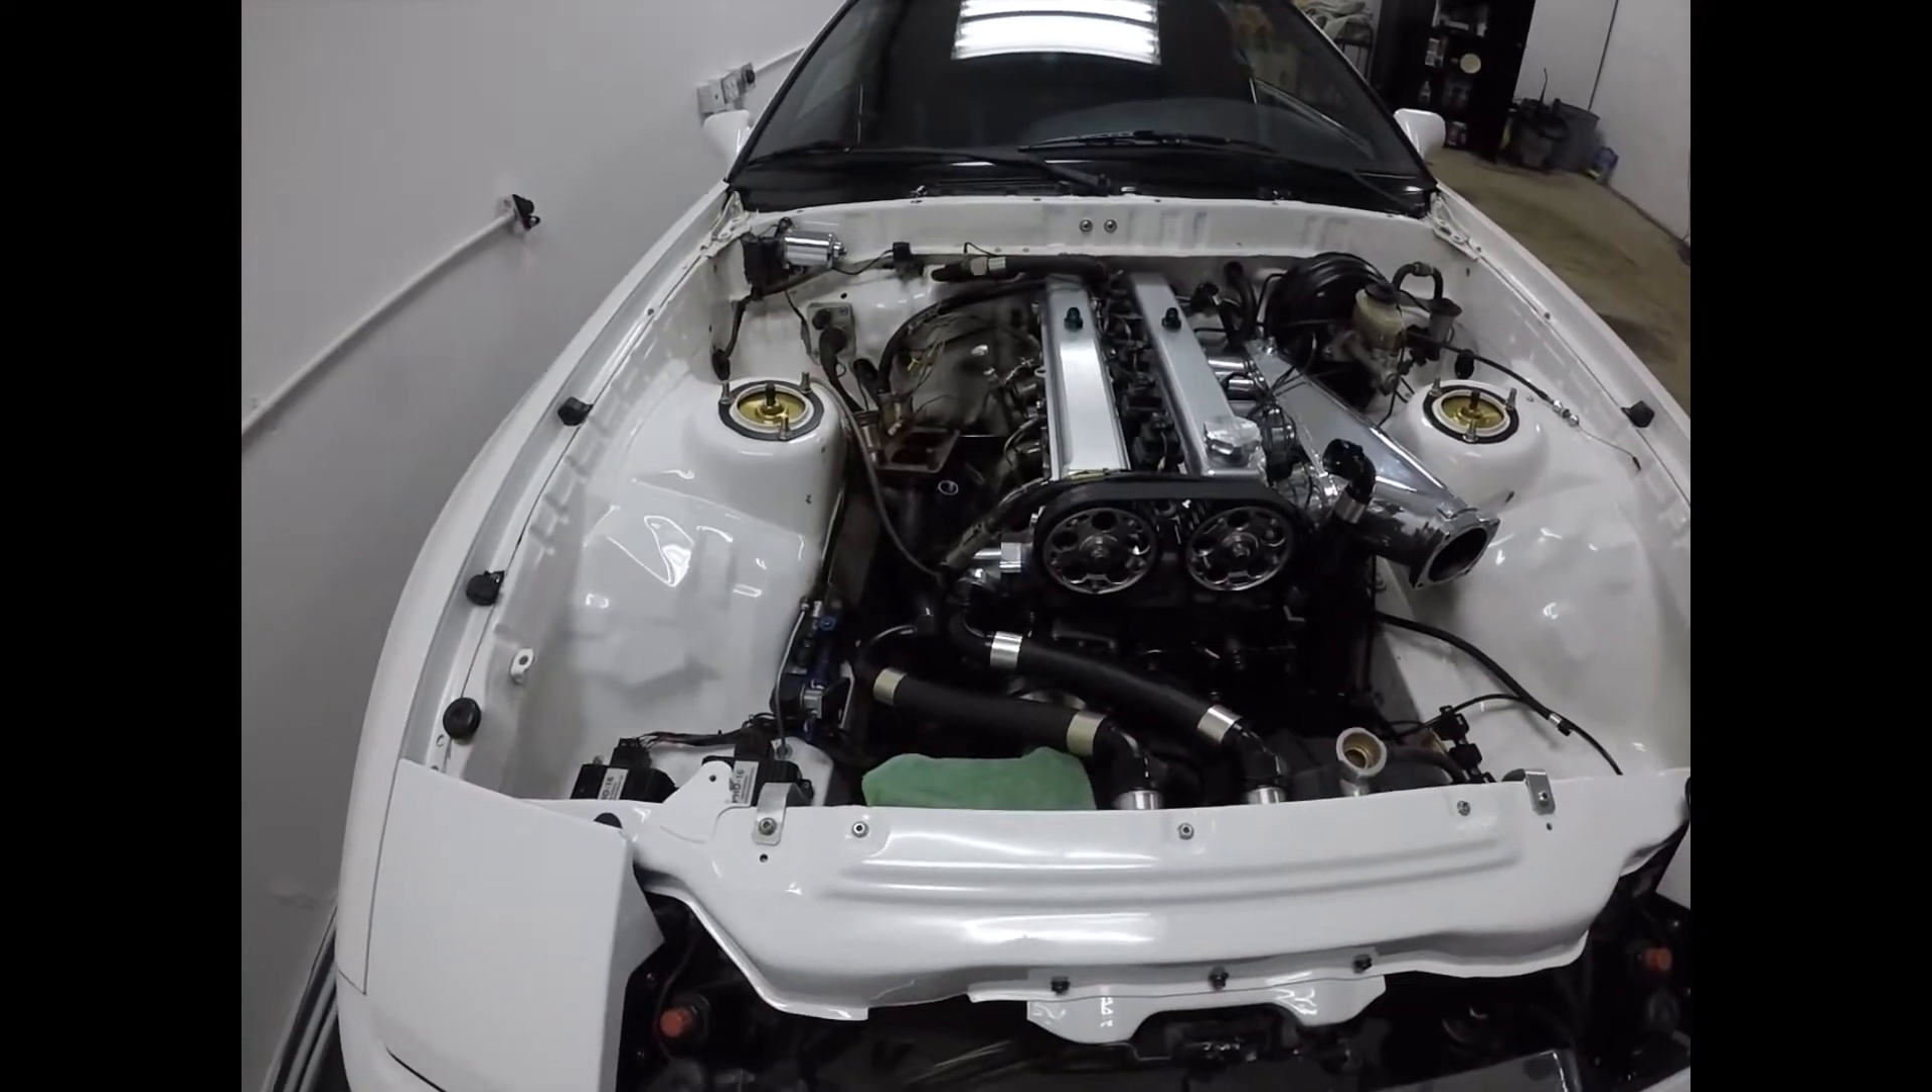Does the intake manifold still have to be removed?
Yes.